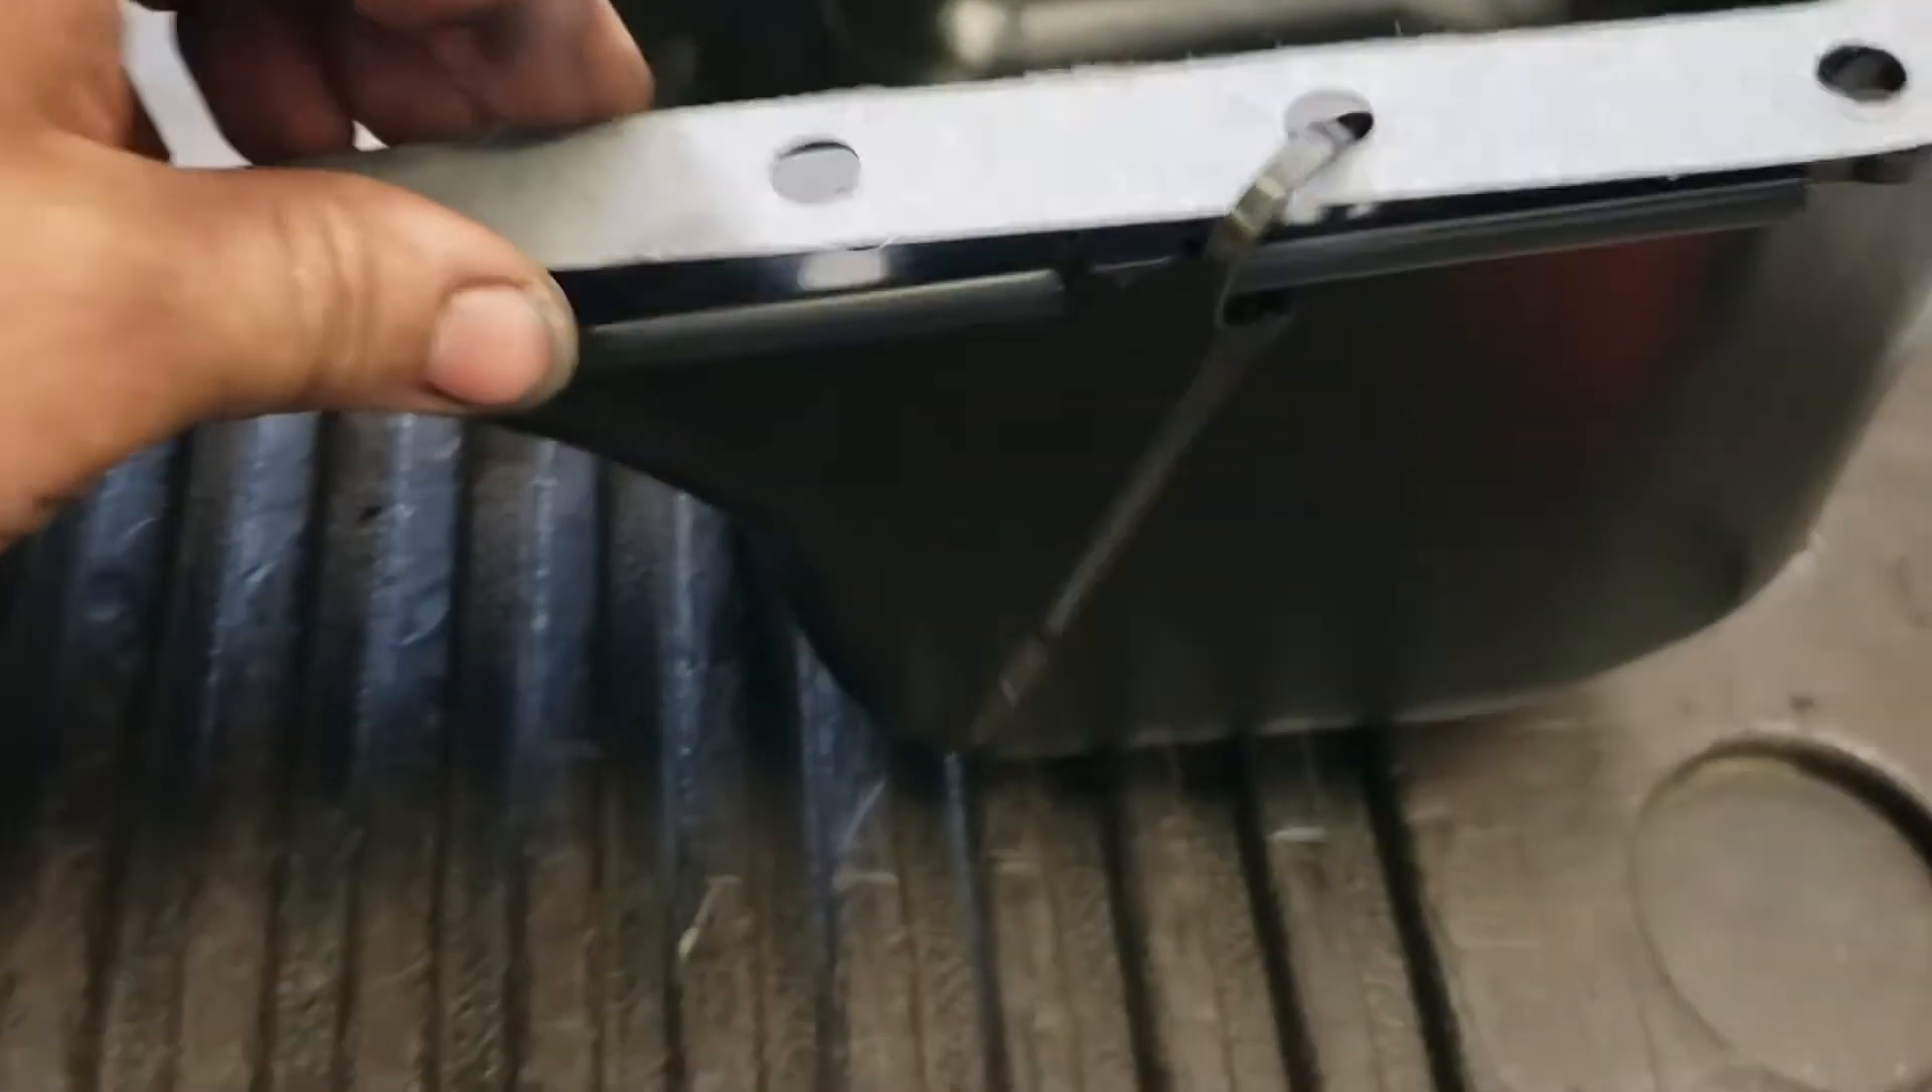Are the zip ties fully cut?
No.